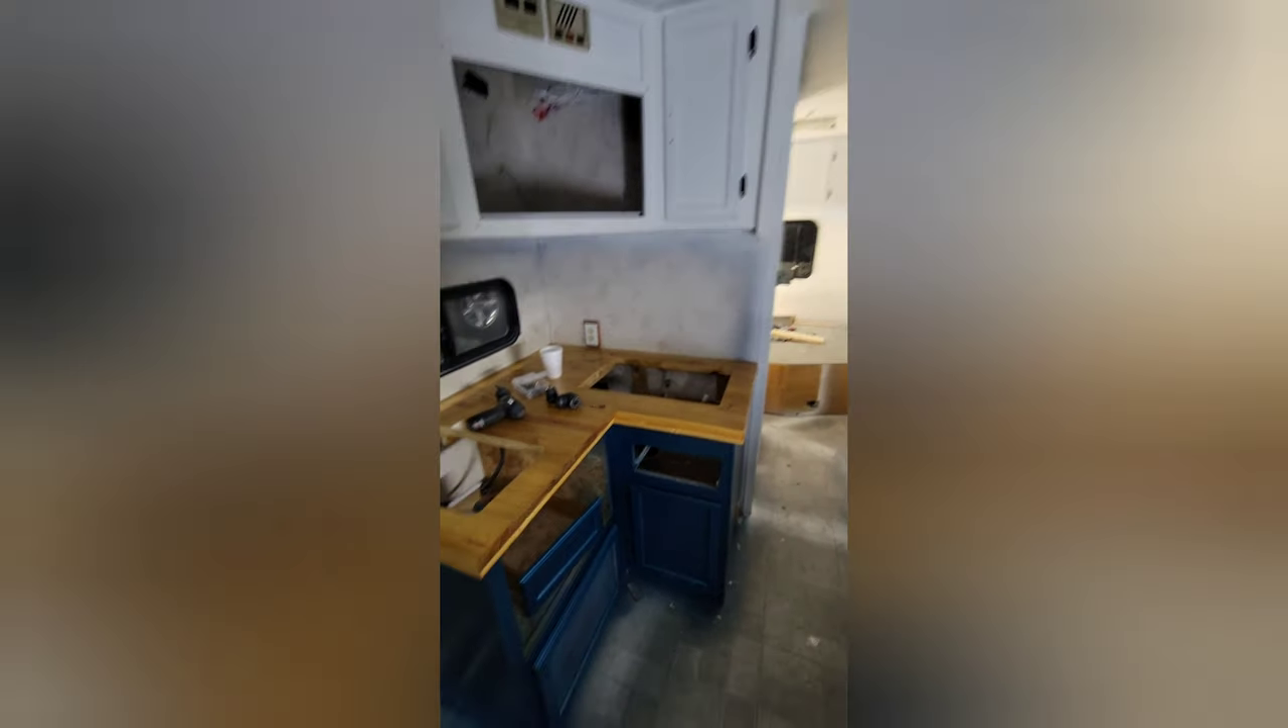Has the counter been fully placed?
Yes.